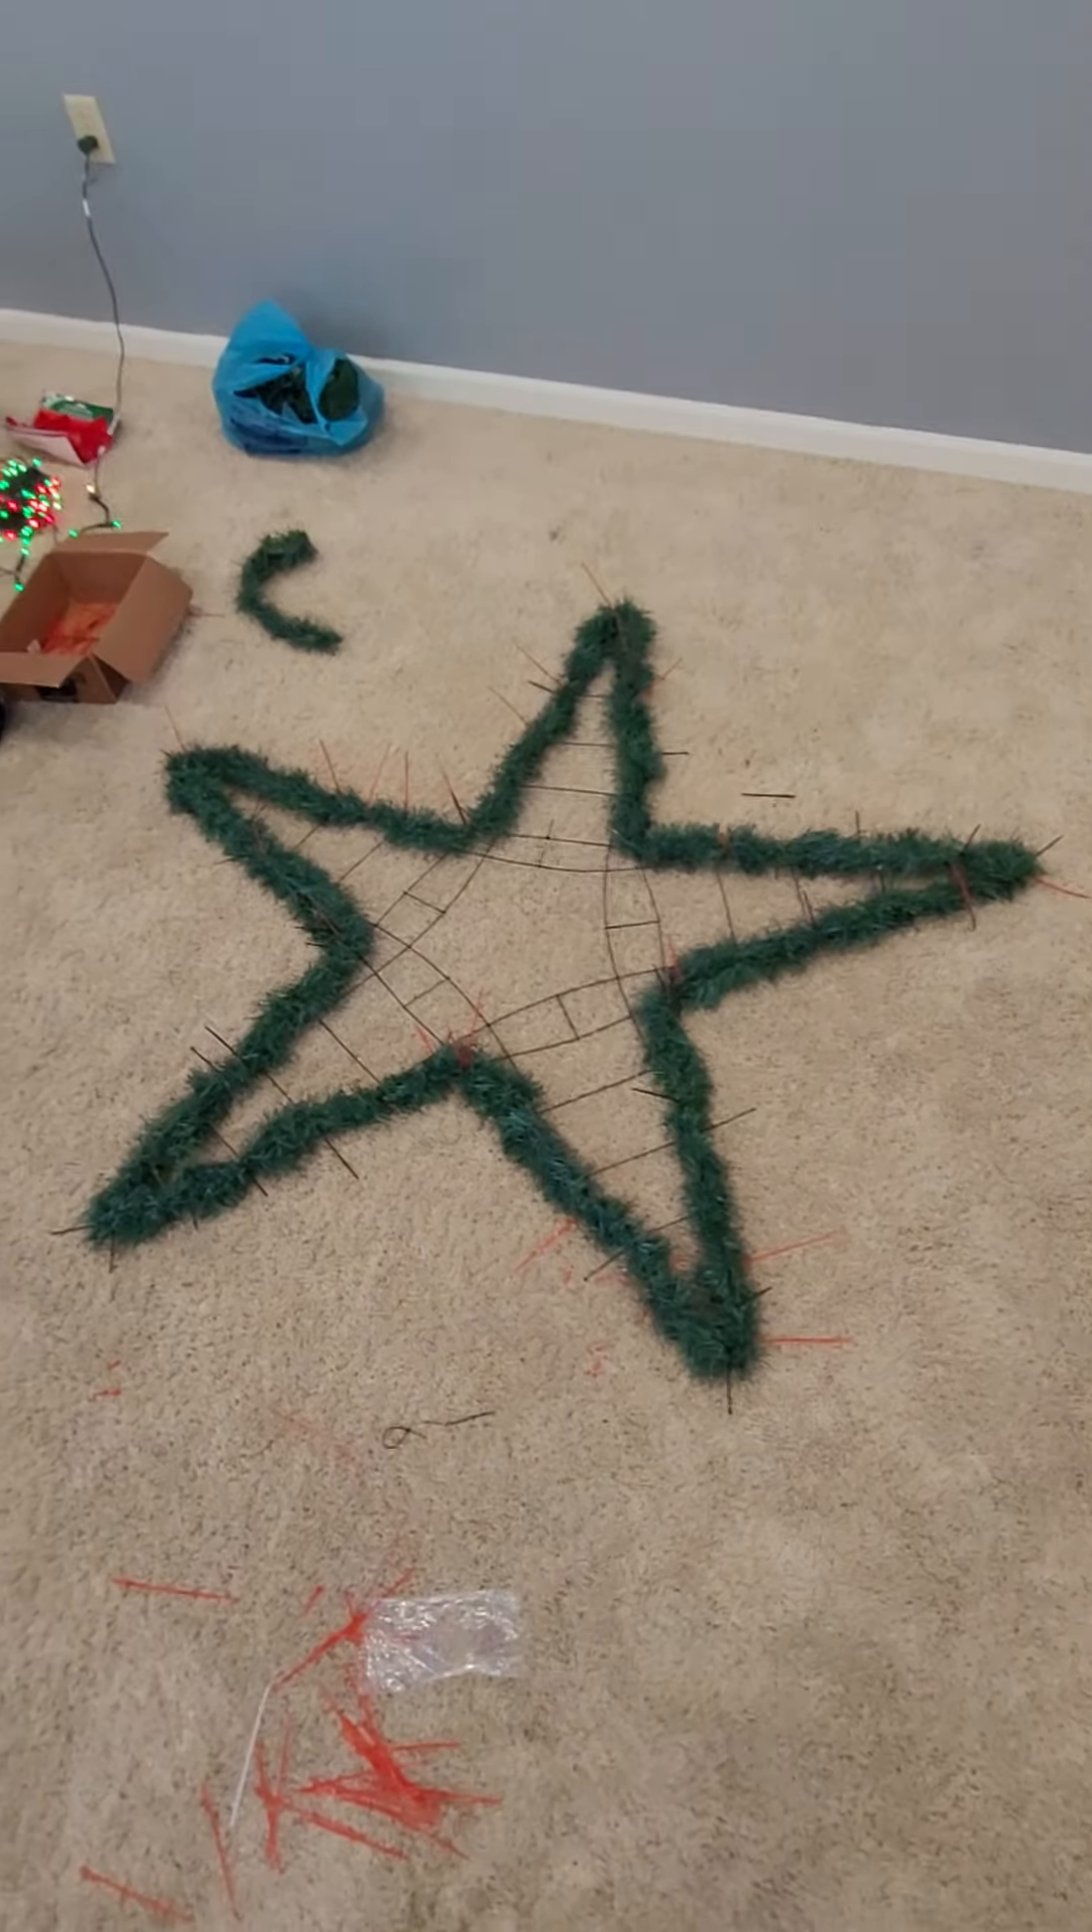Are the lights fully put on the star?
No.